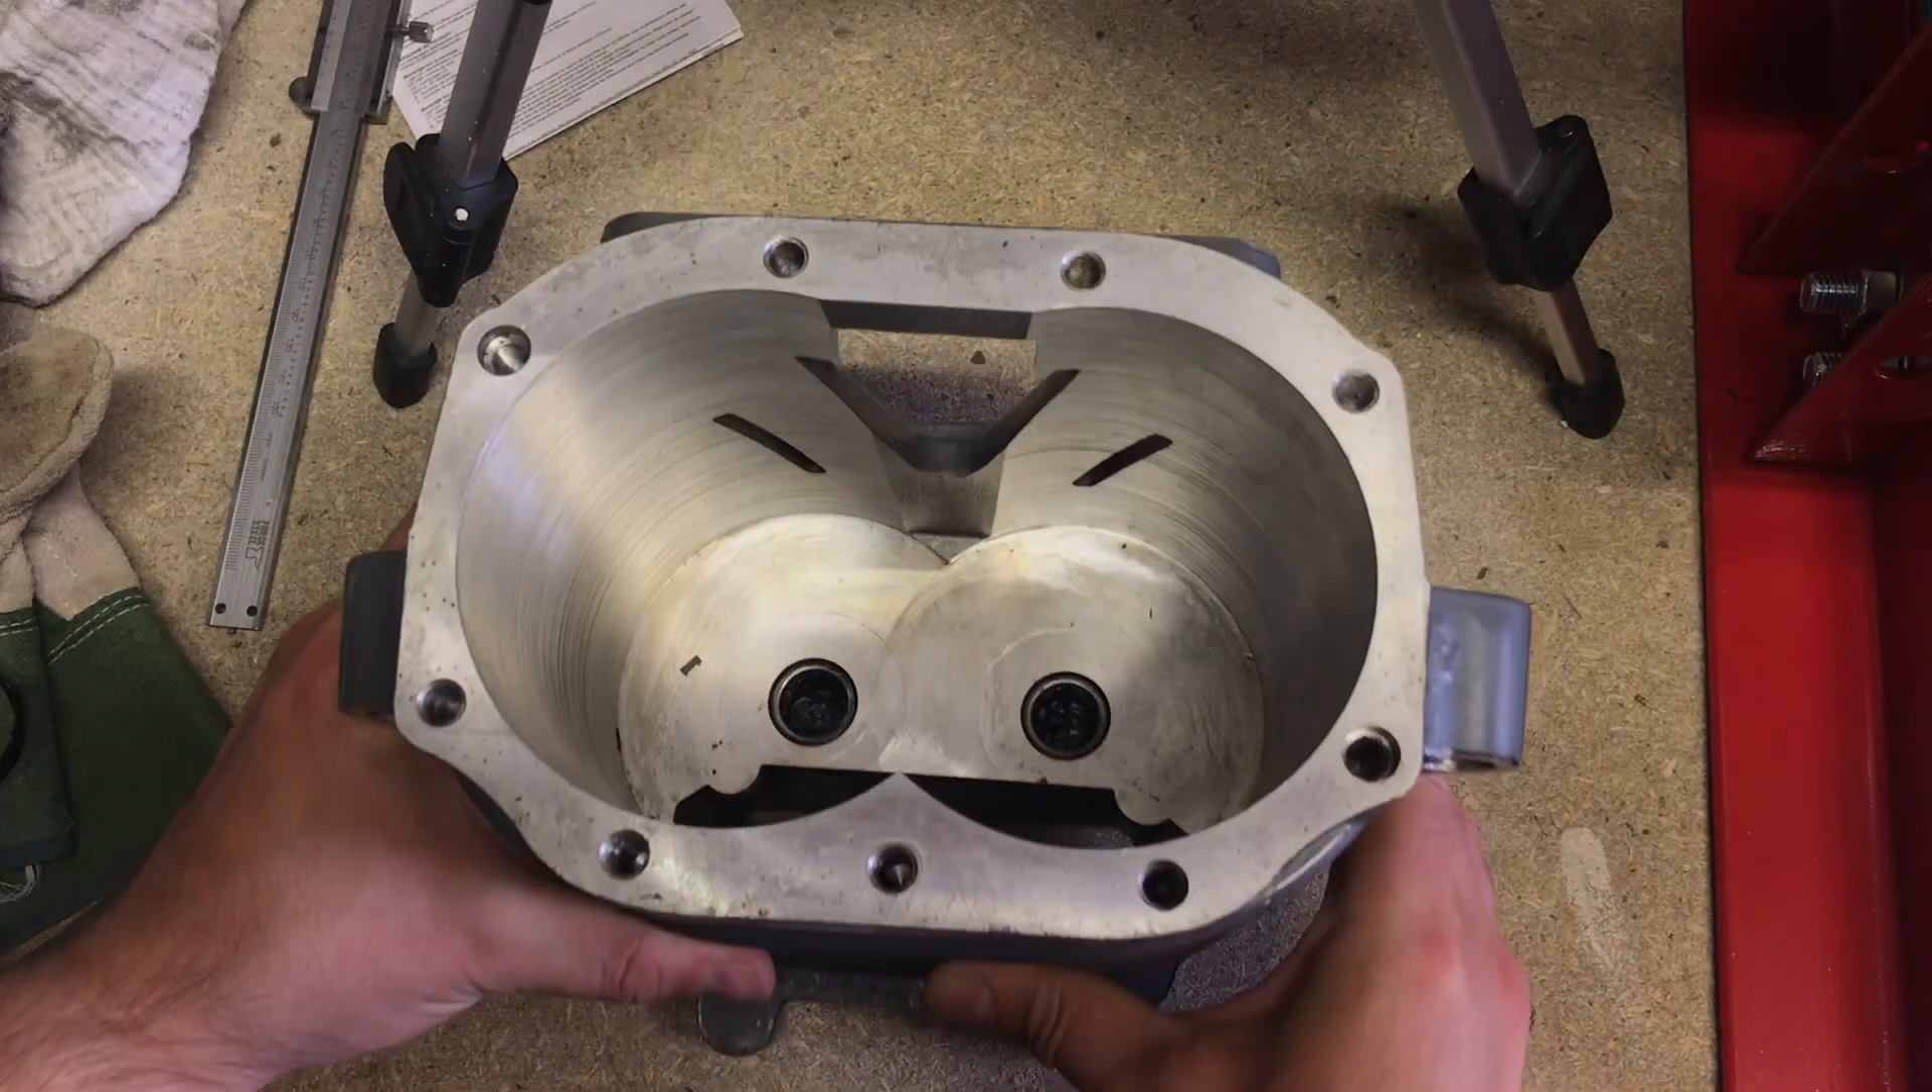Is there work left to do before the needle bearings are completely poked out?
Yes.